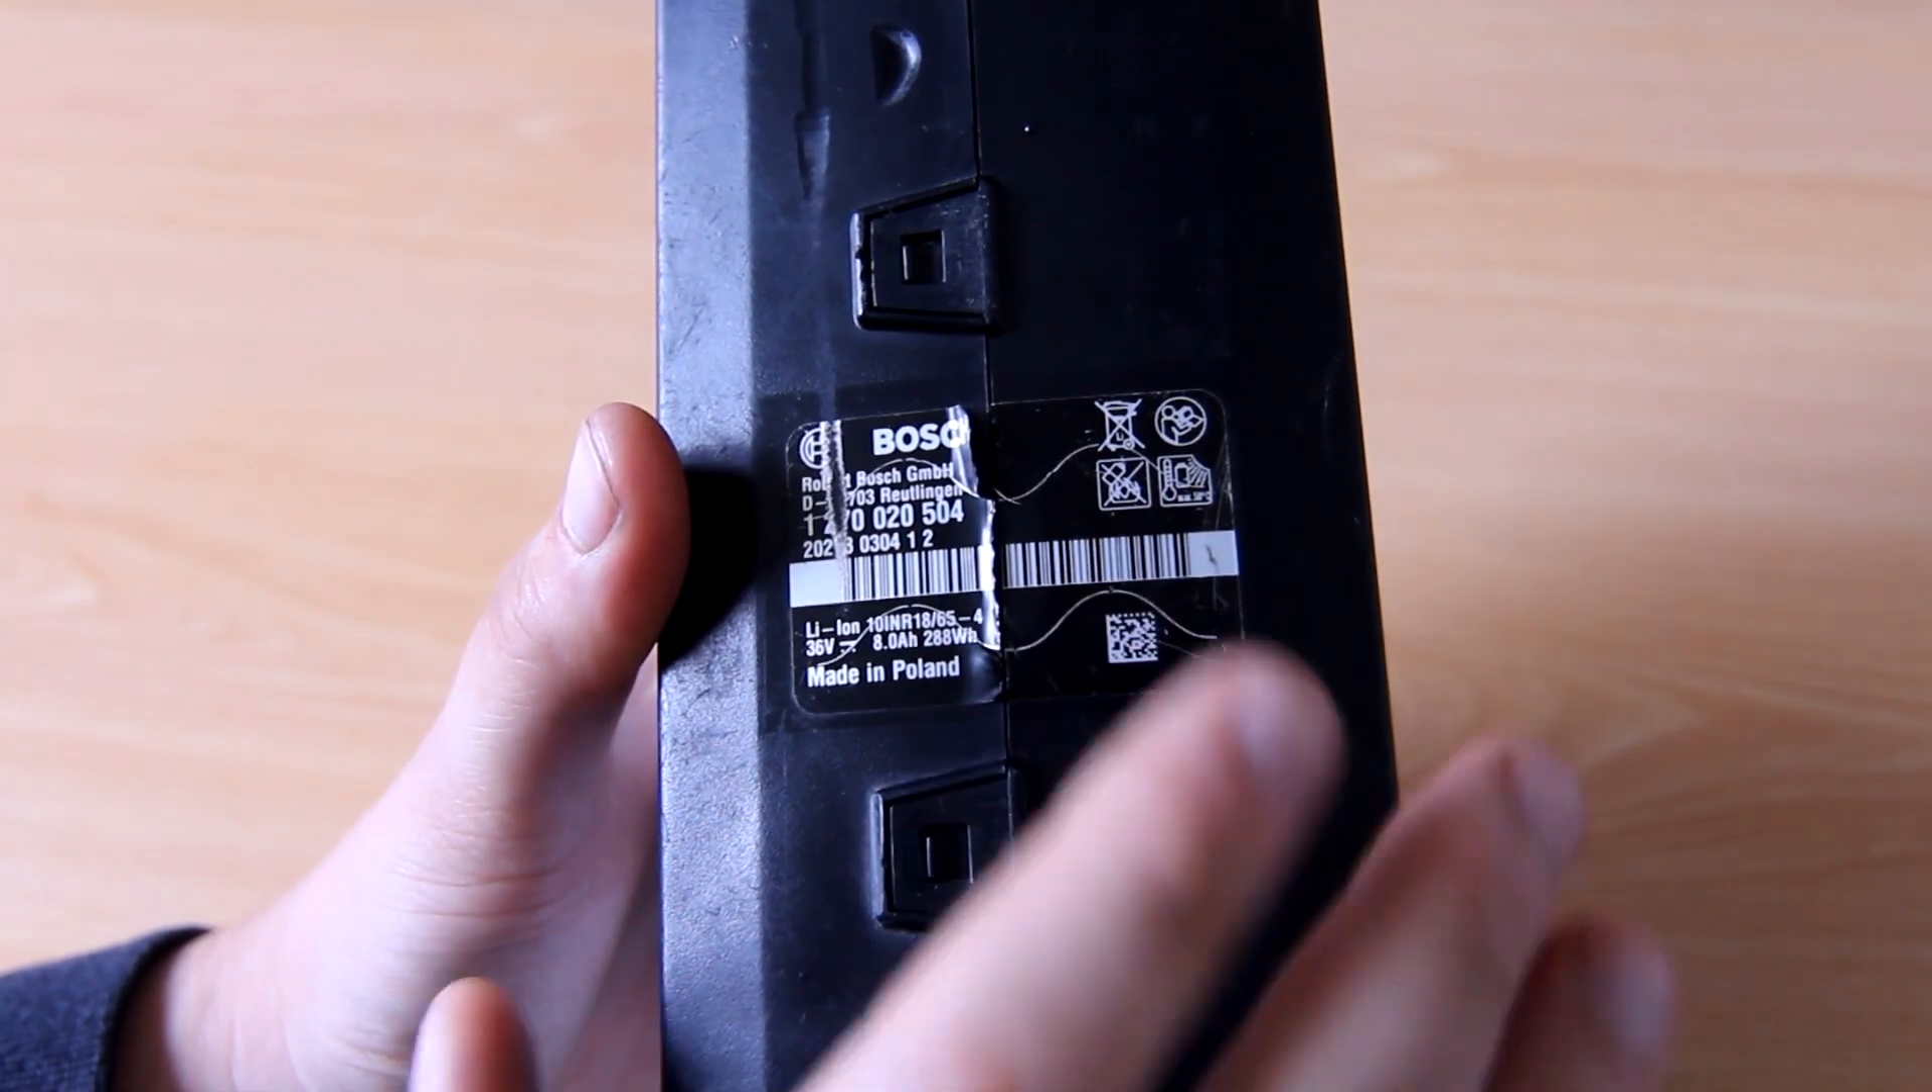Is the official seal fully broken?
Yes.